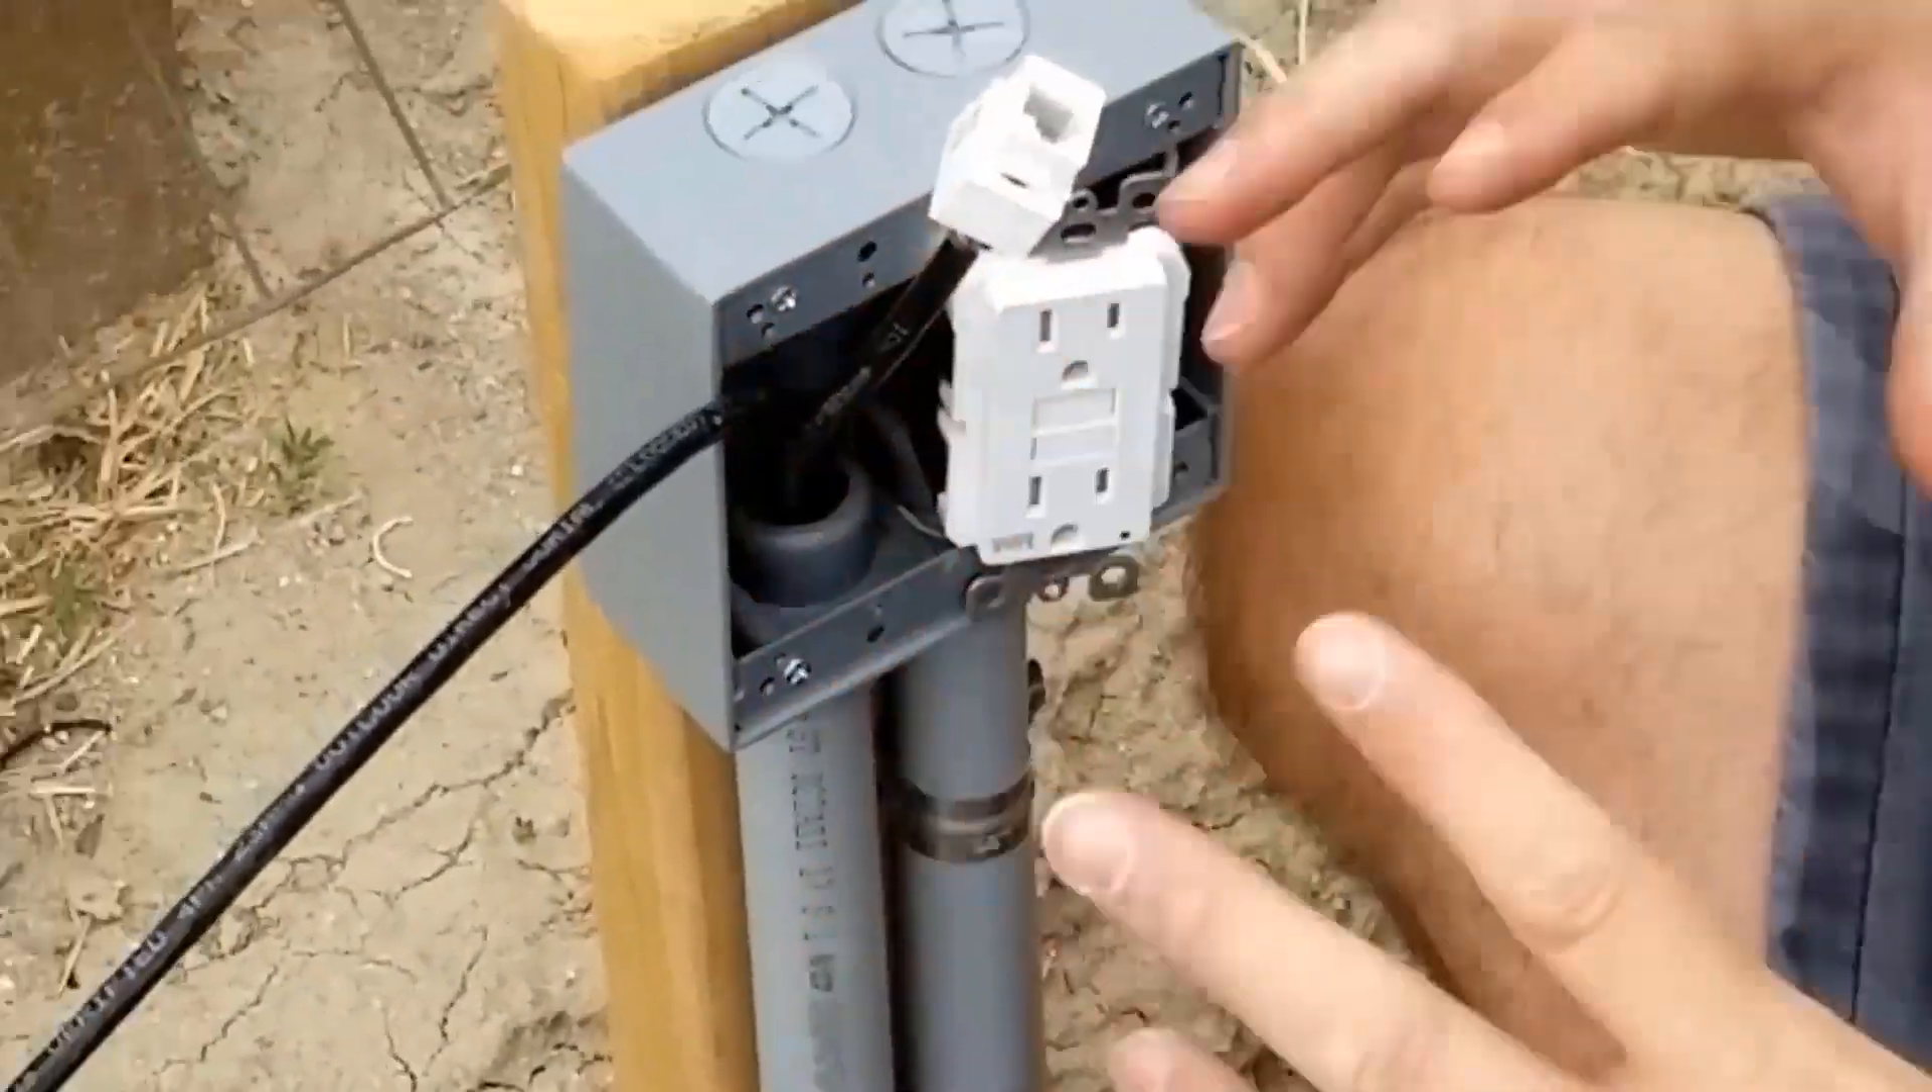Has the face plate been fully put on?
No.